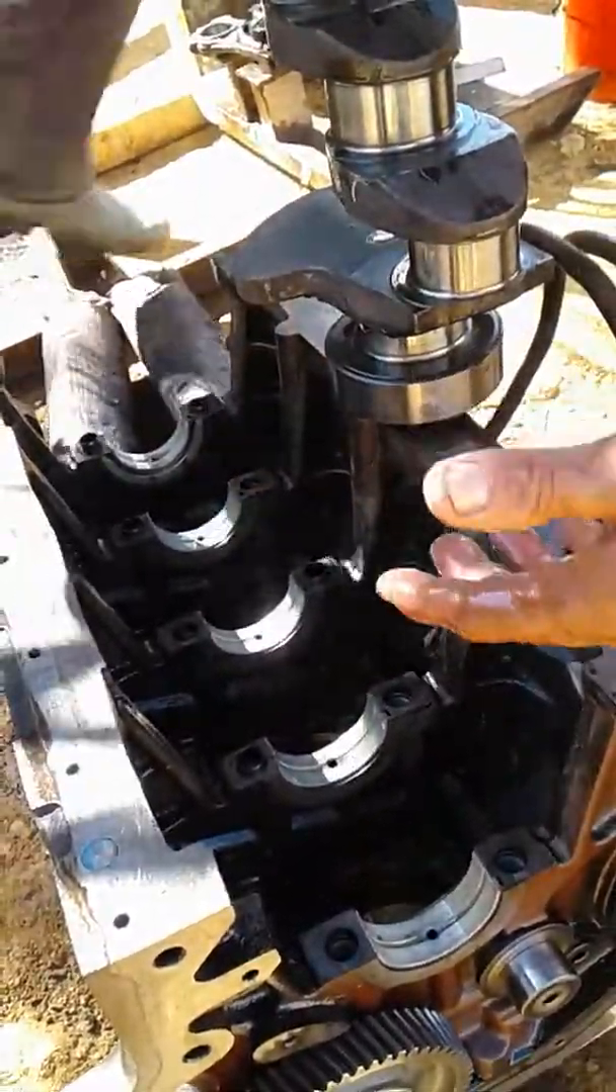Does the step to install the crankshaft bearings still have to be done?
No.